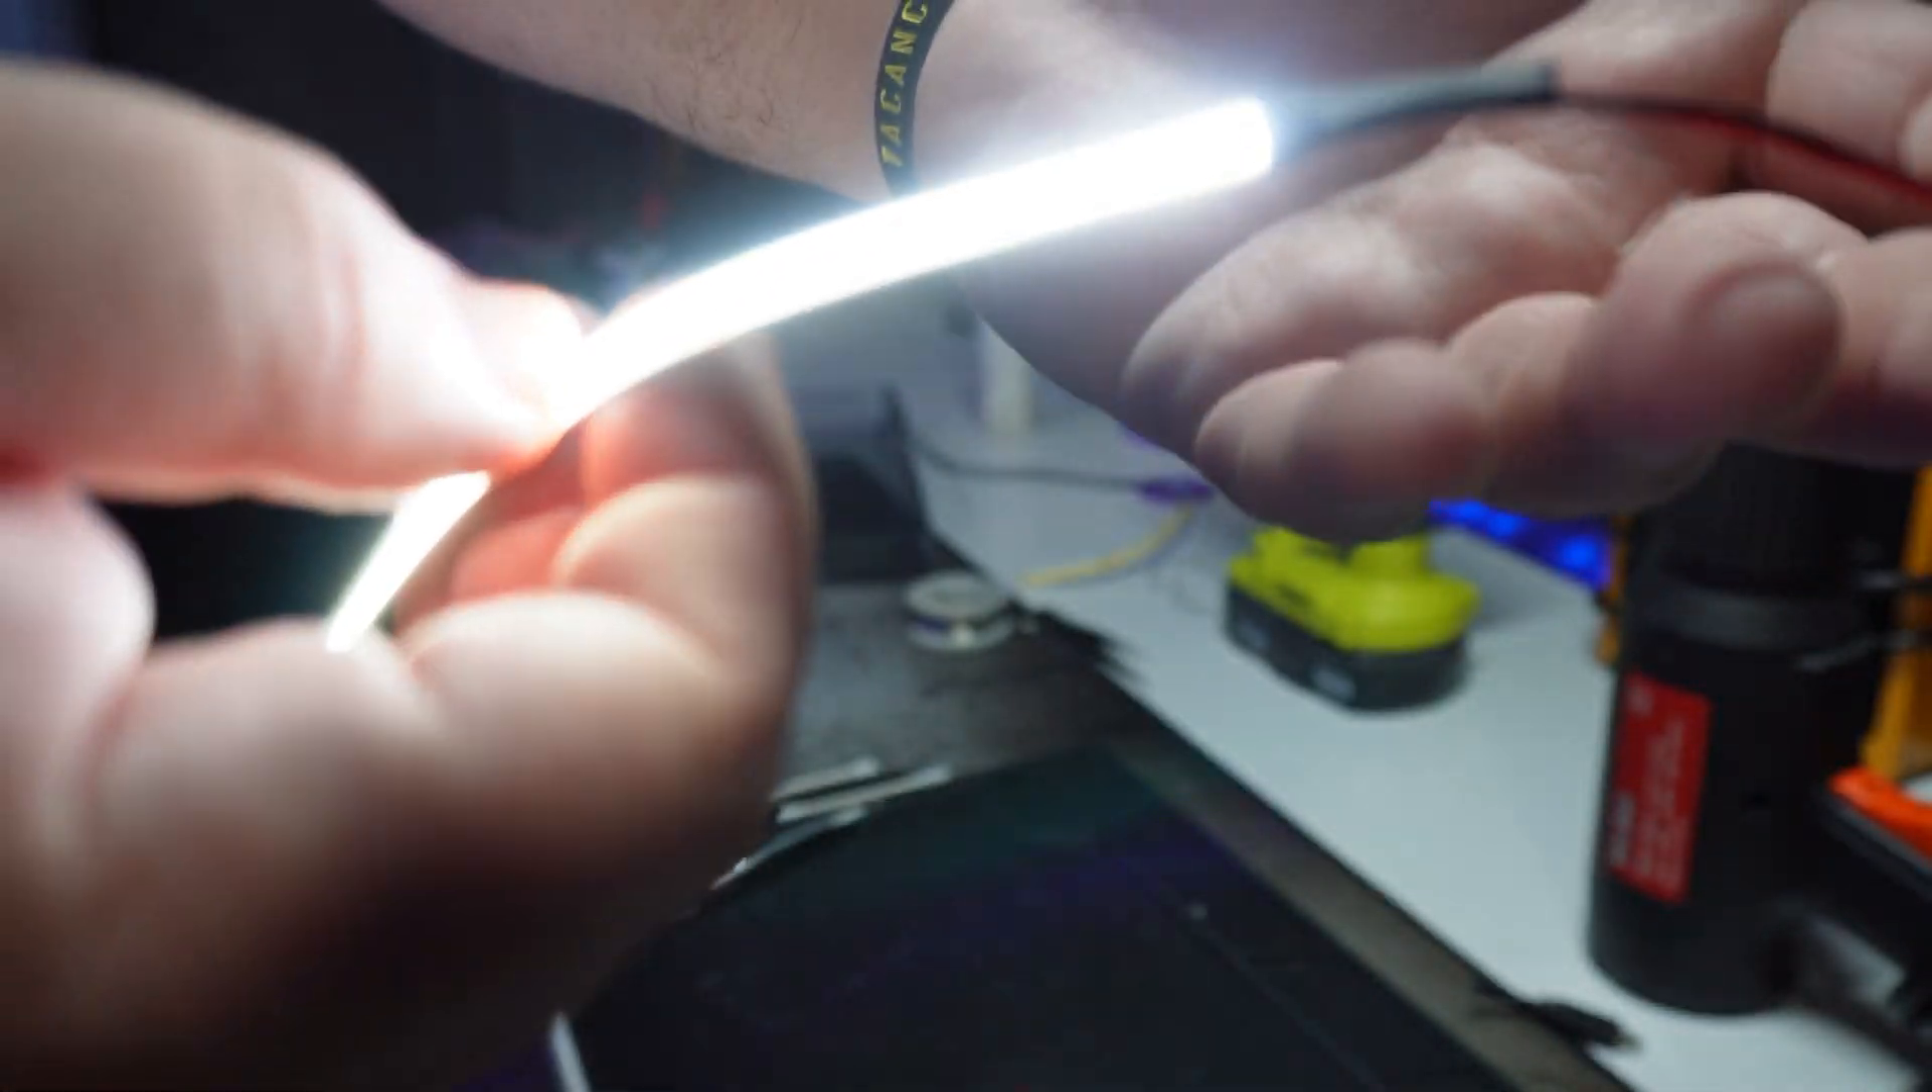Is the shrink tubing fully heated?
Yes.